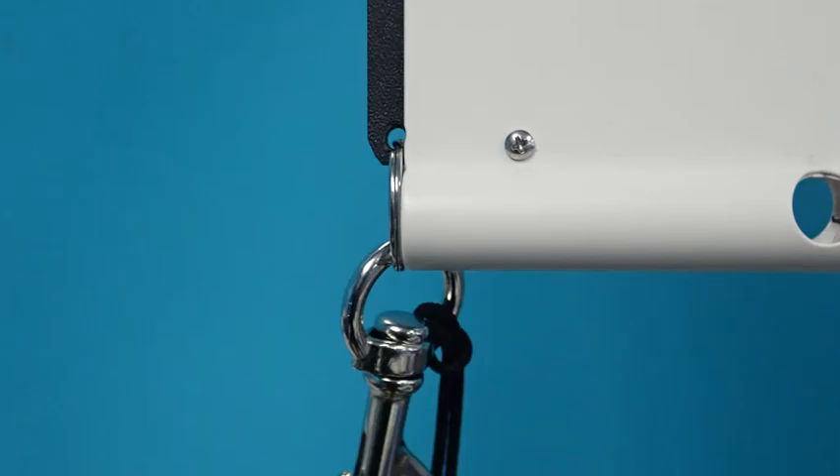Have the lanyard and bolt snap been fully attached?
Yes.